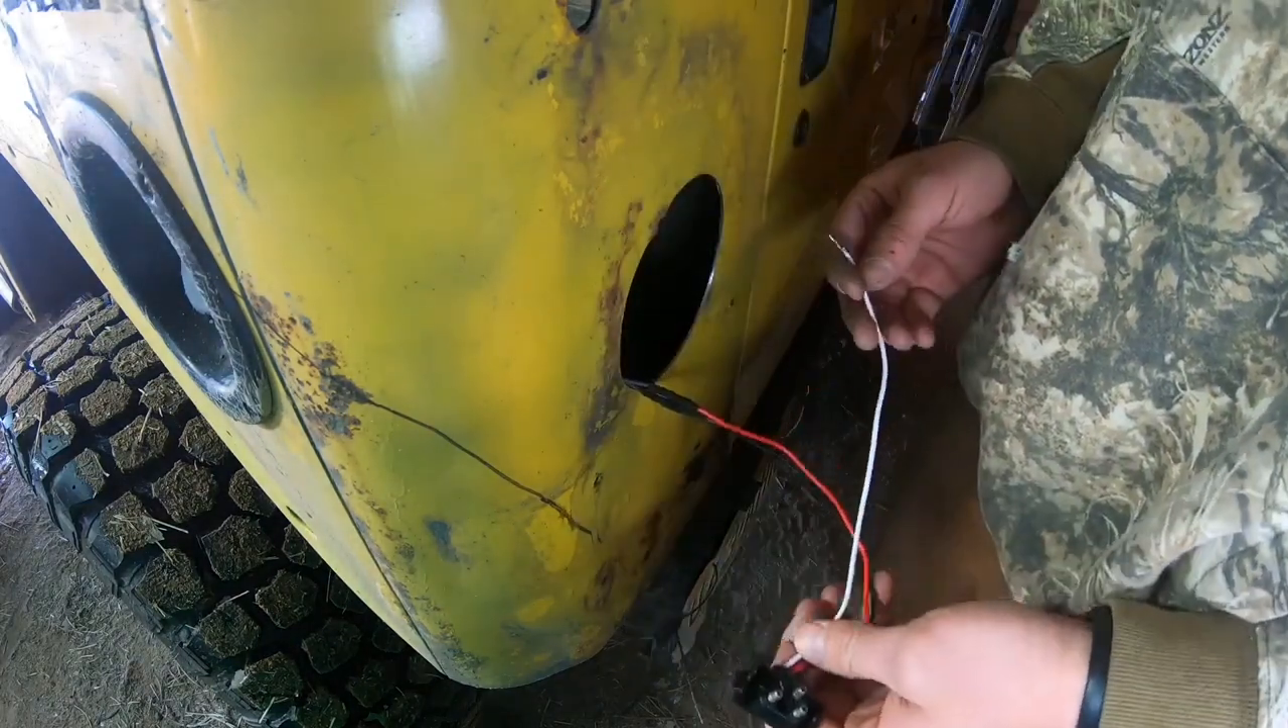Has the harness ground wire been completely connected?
No.